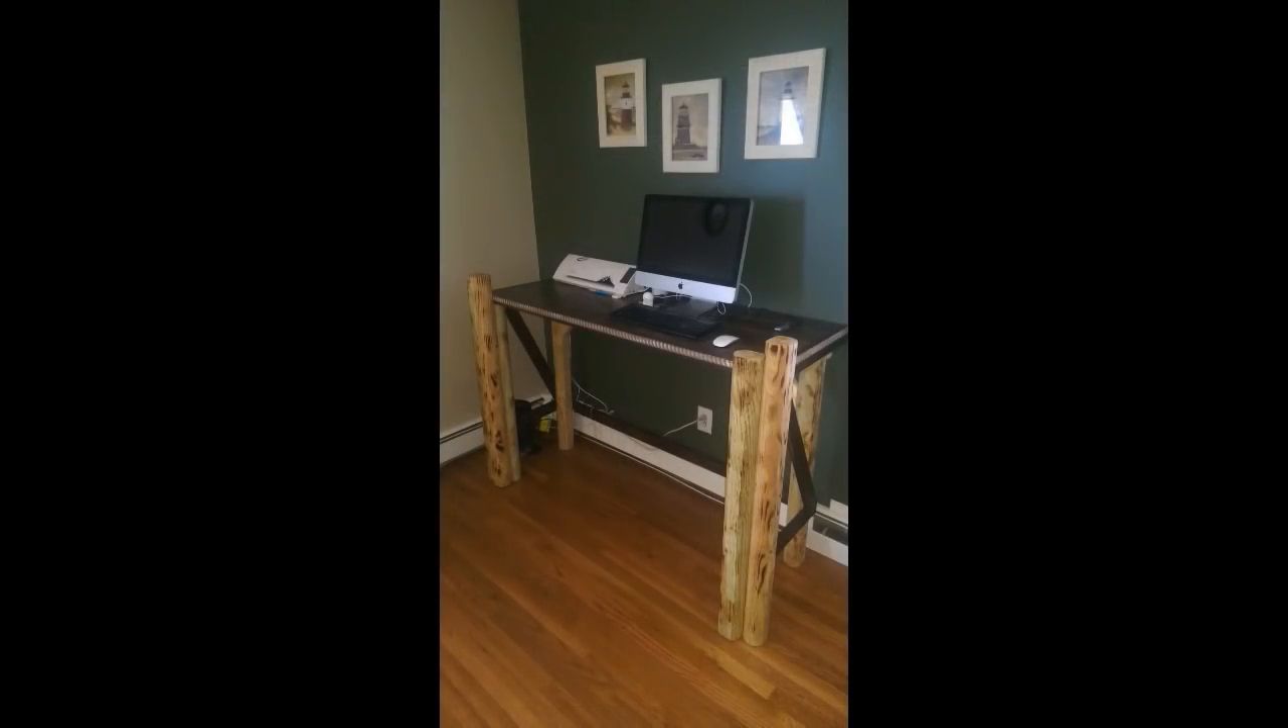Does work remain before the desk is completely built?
No.